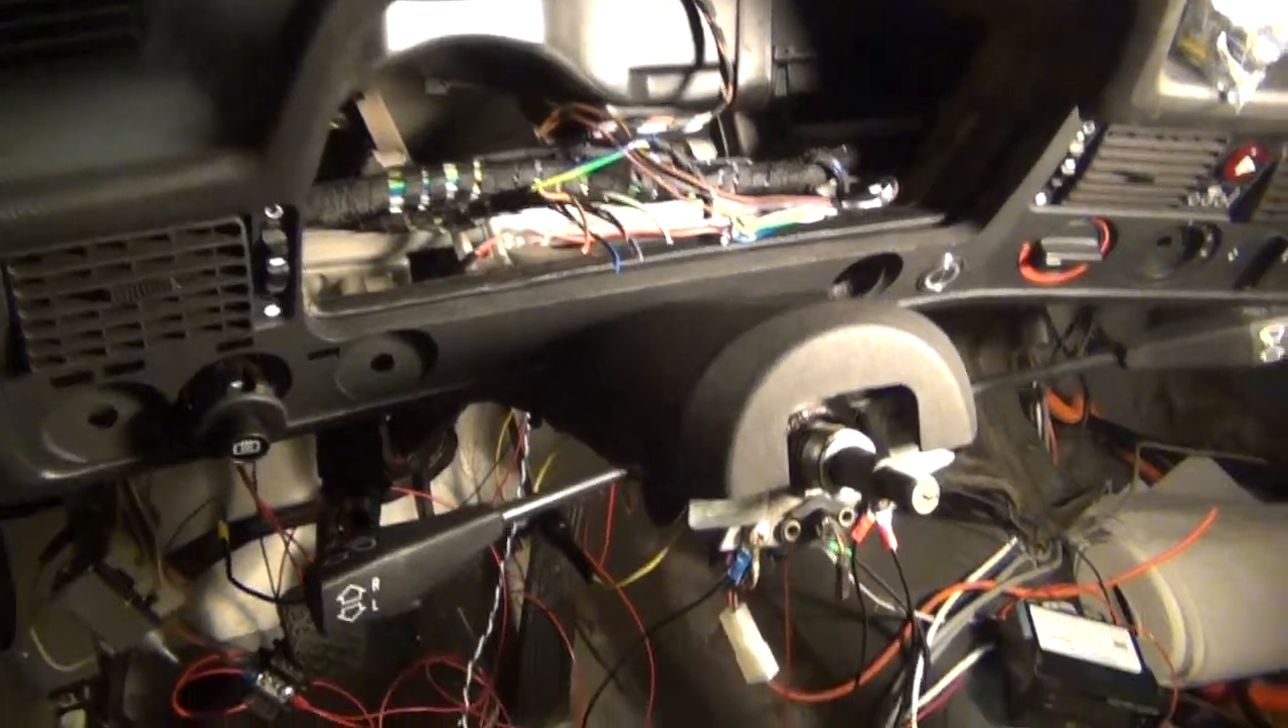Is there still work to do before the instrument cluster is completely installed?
Yes.